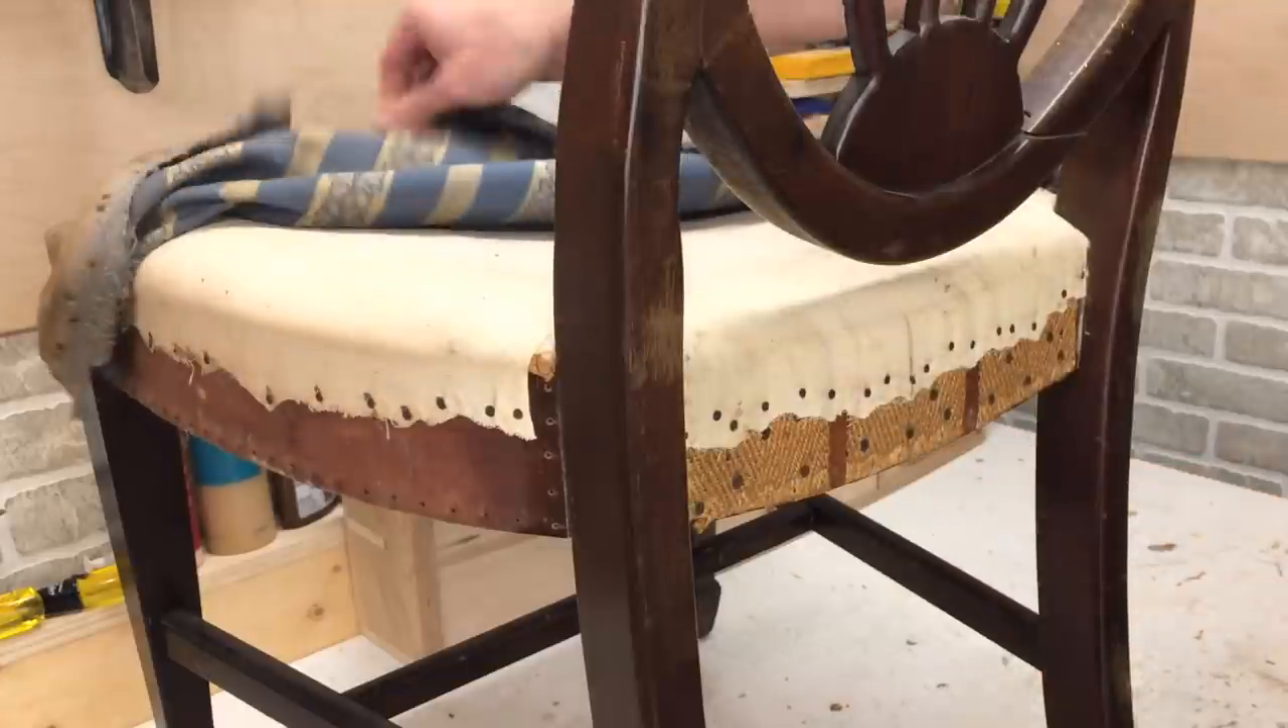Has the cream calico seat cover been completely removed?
No.